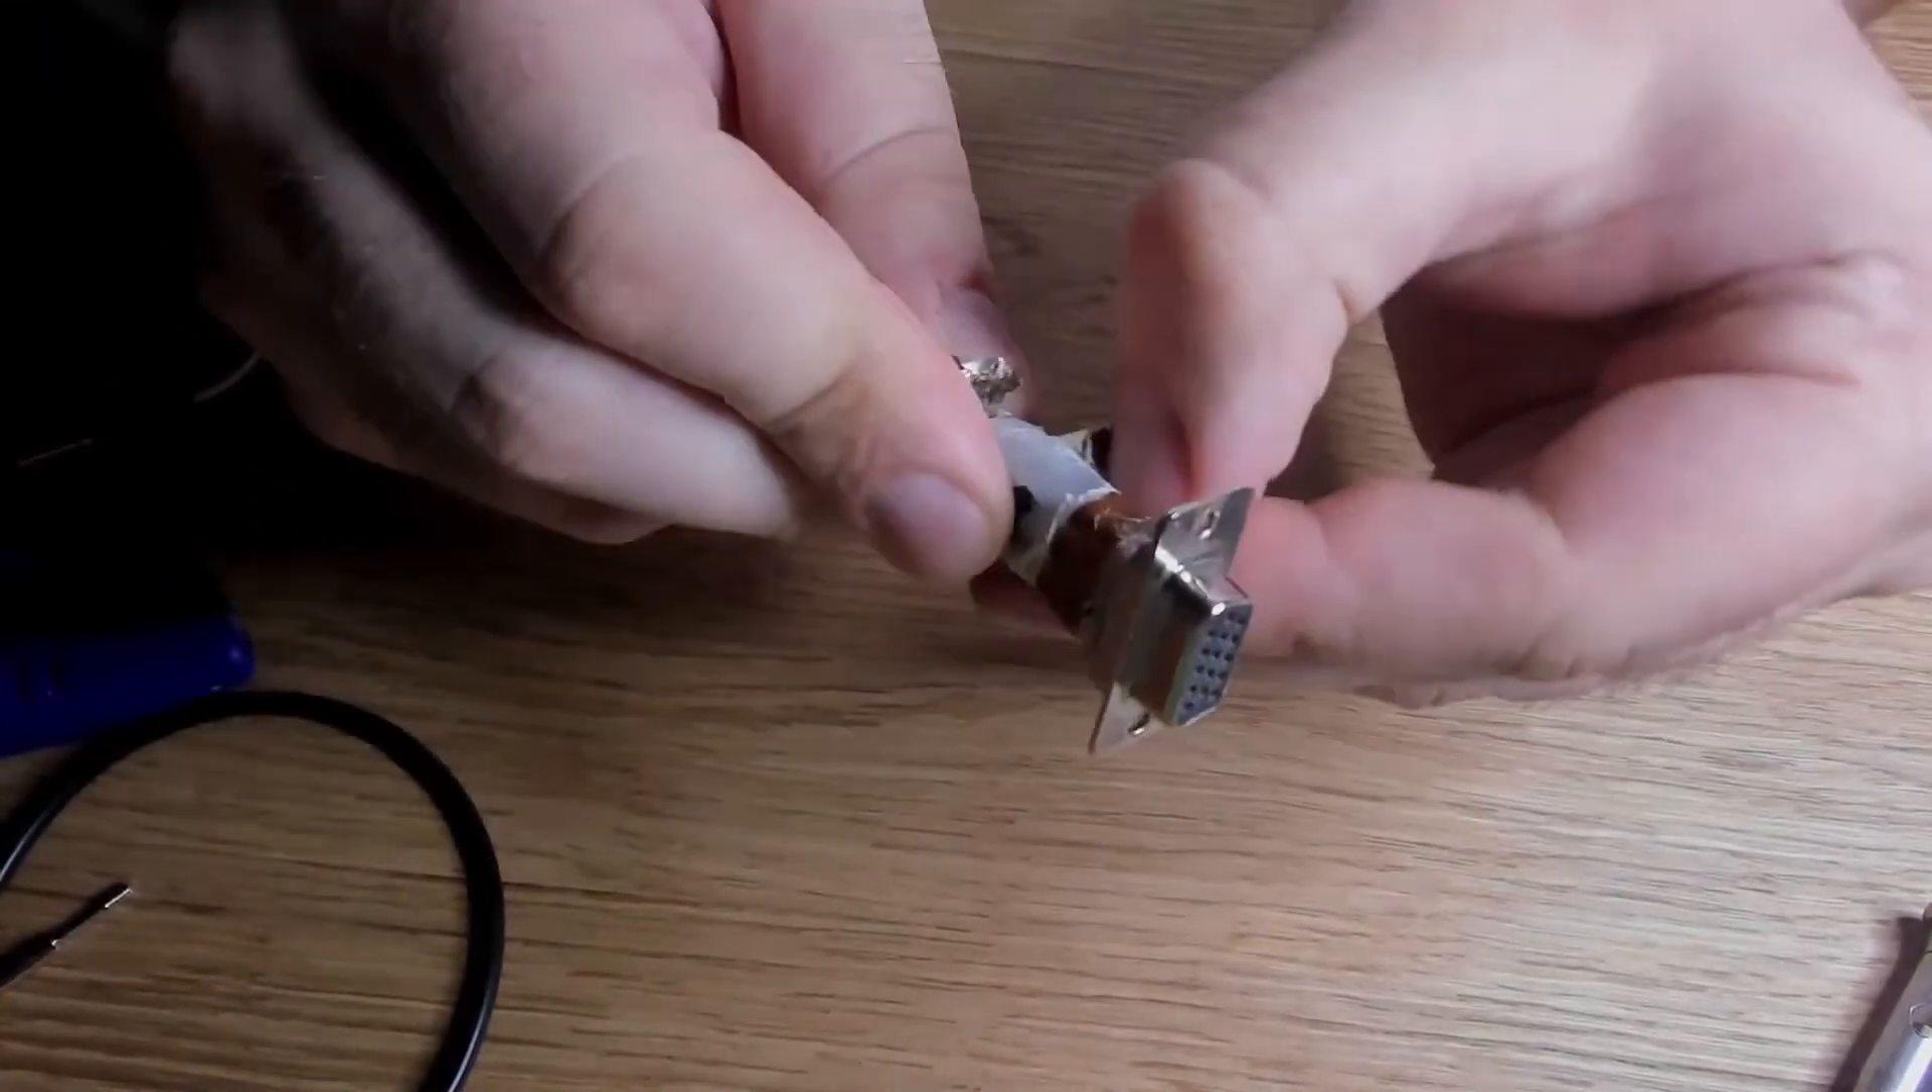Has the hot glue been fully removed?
No.